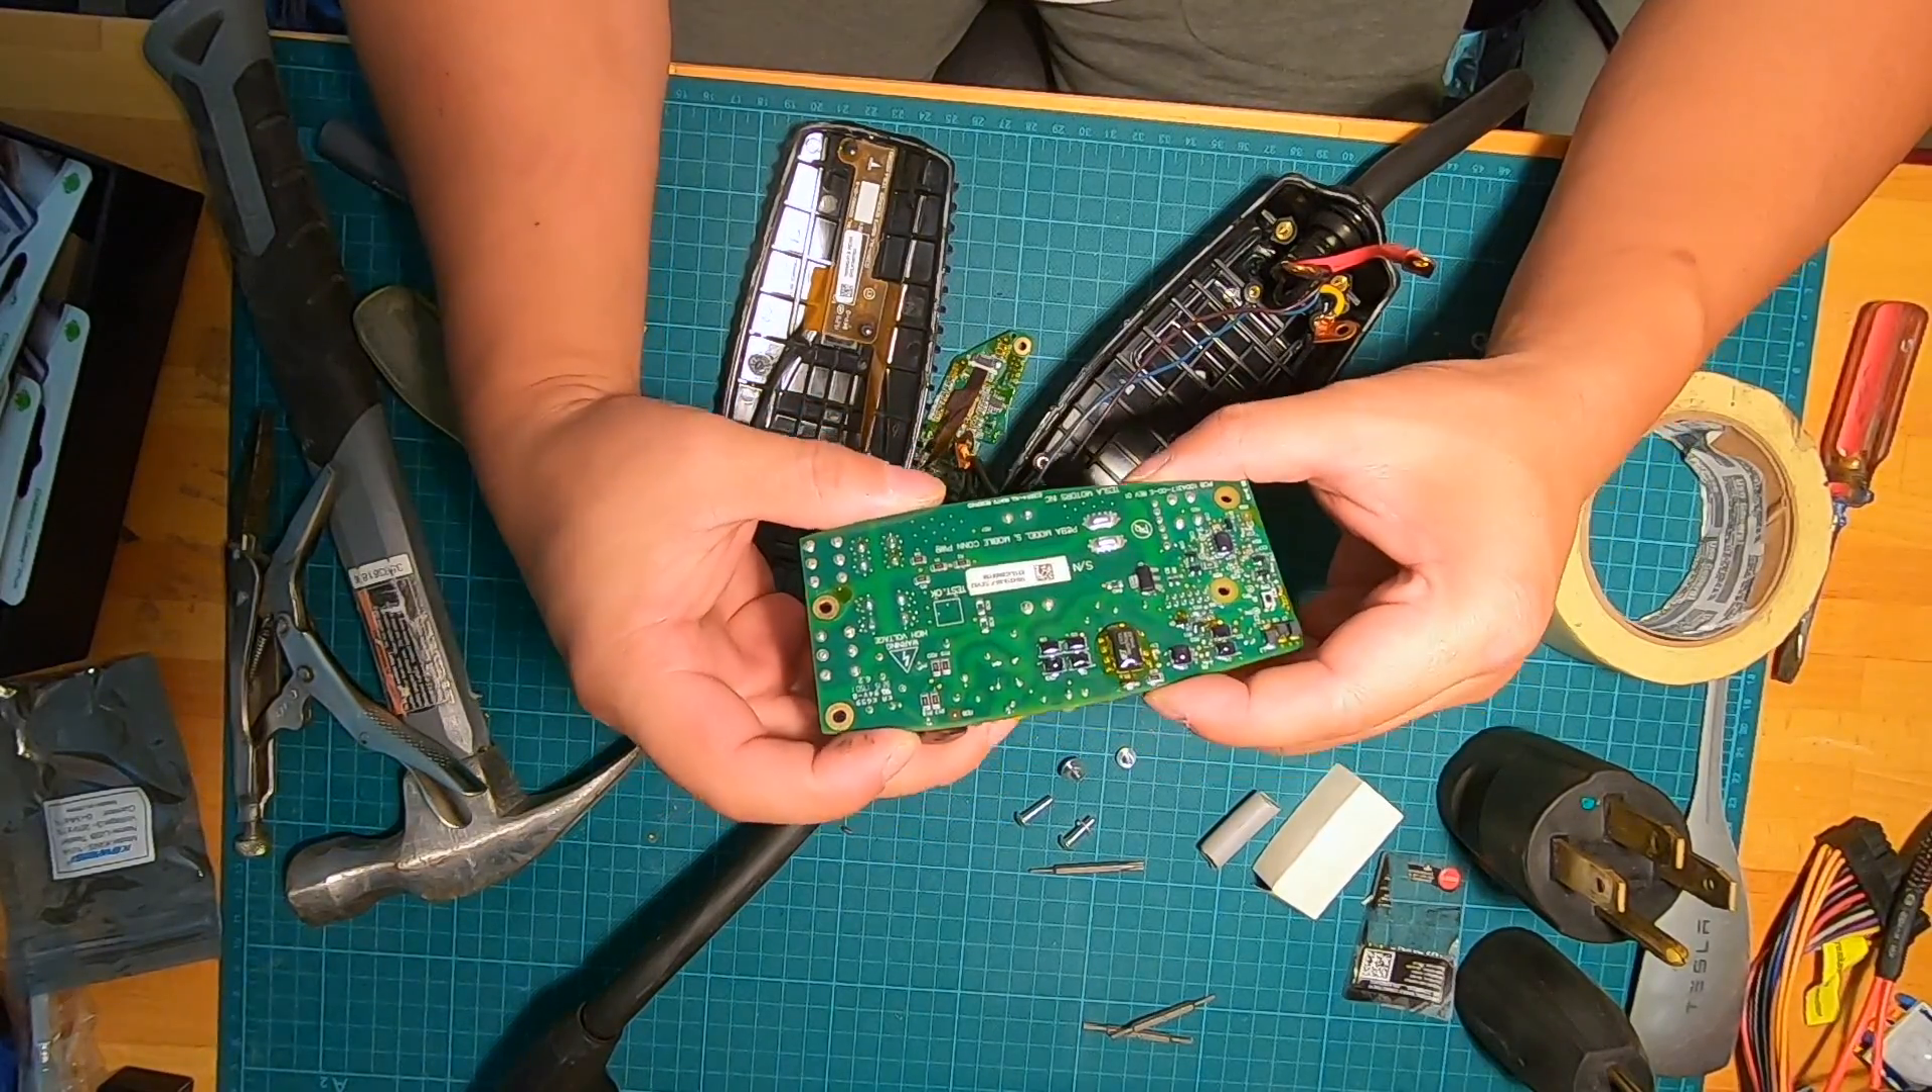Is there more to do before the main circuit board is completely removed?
No.